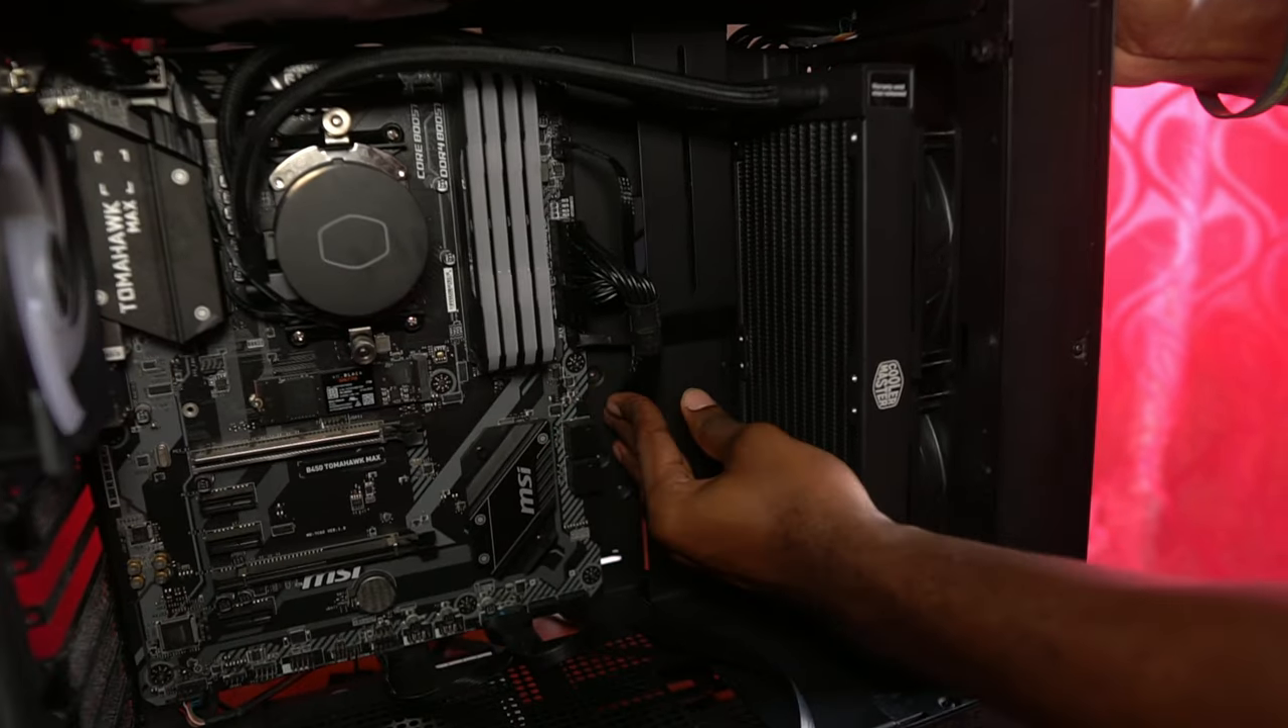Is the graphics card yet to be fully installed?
Yes.